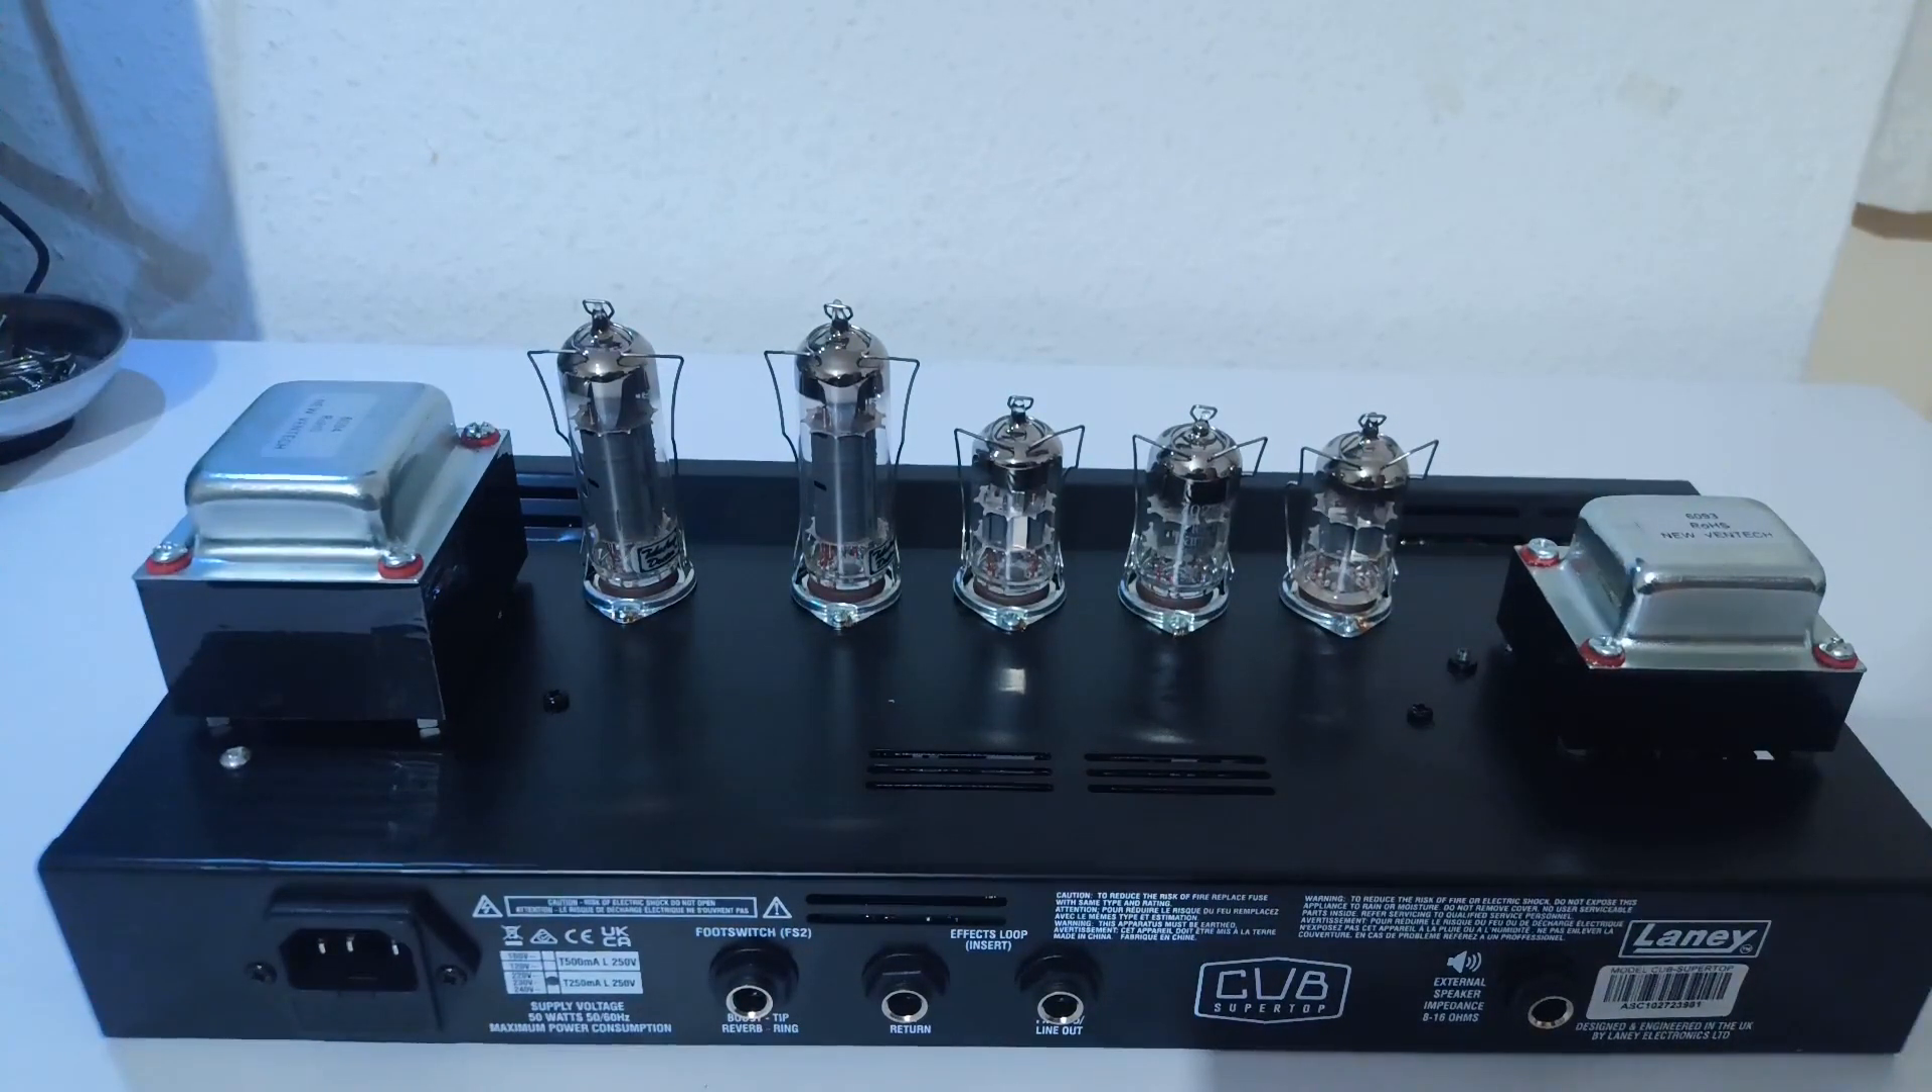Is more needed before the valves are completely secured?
No.